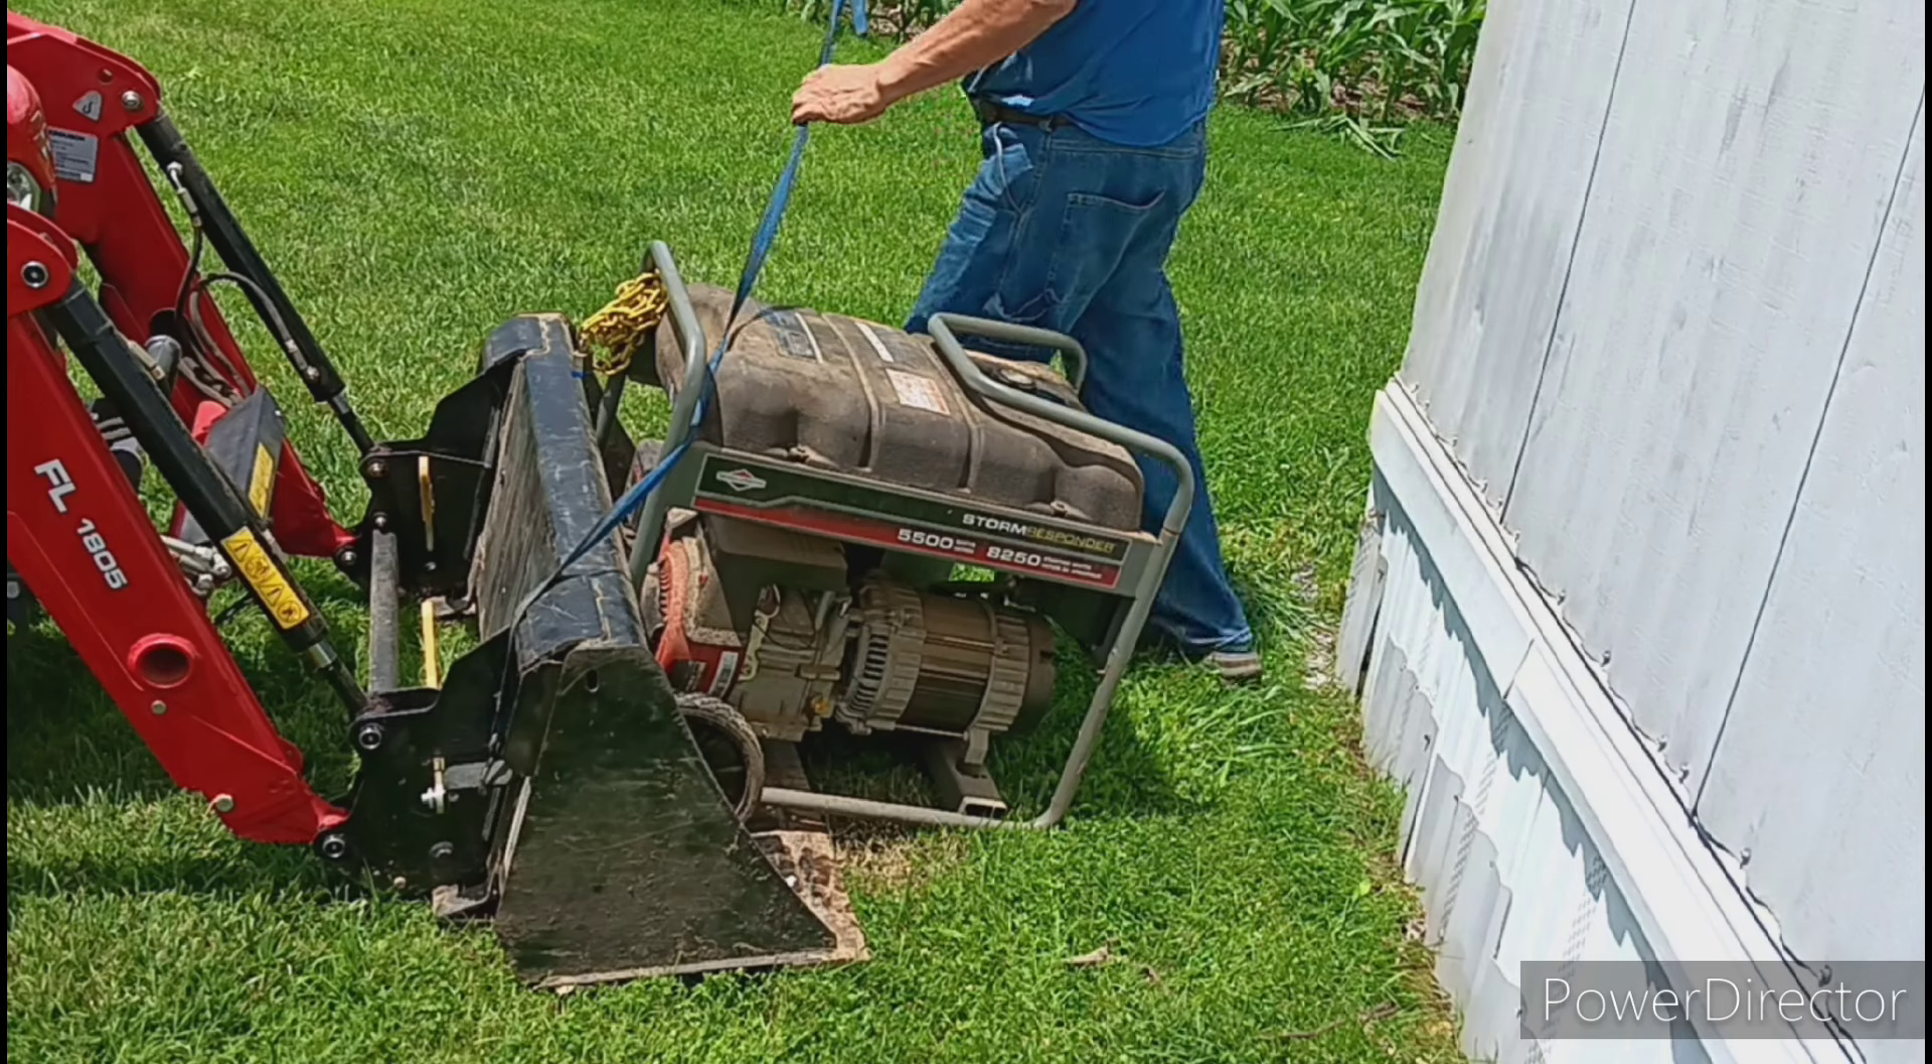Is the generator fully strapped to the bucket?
No.